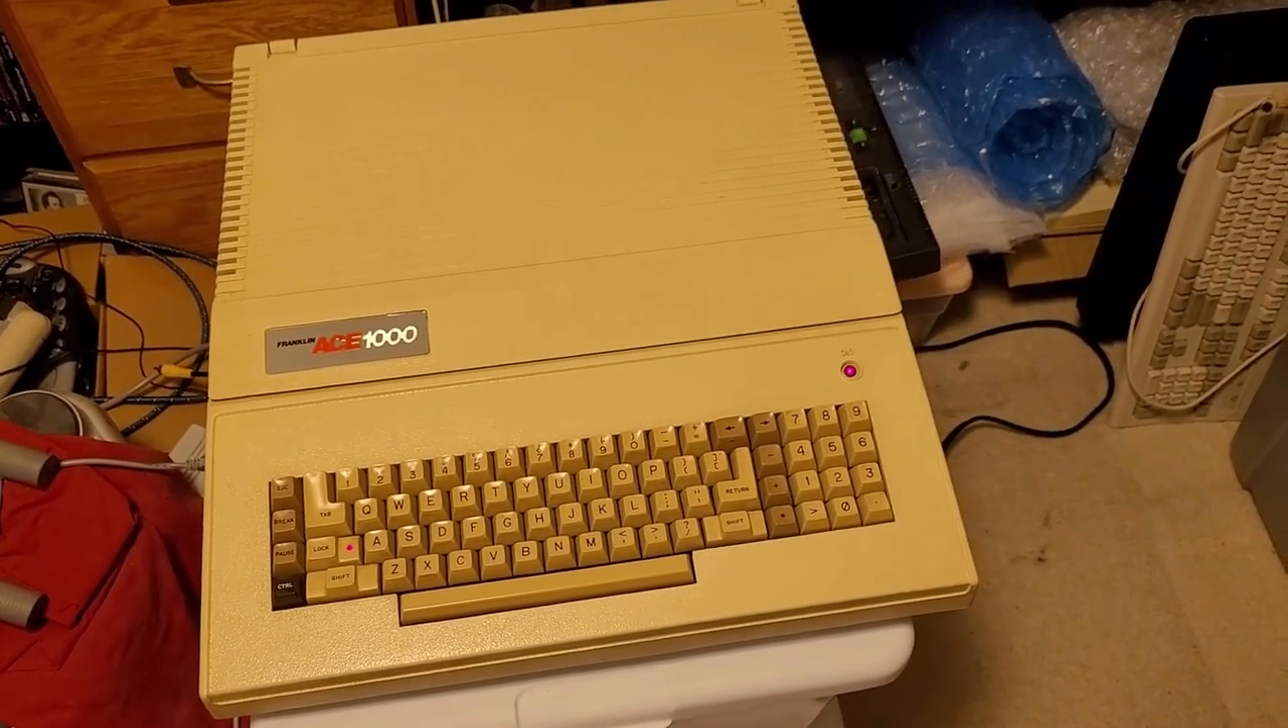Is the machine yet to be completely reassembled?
No.